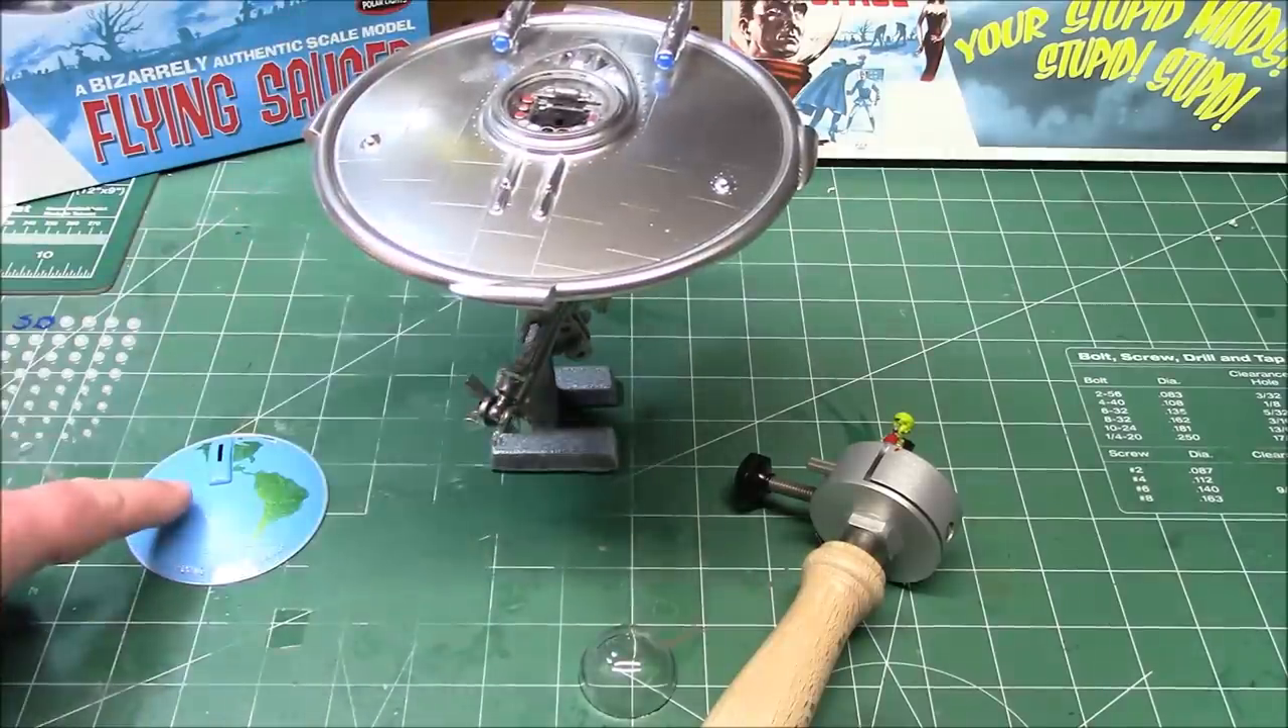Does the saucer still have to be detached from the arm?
Yes.